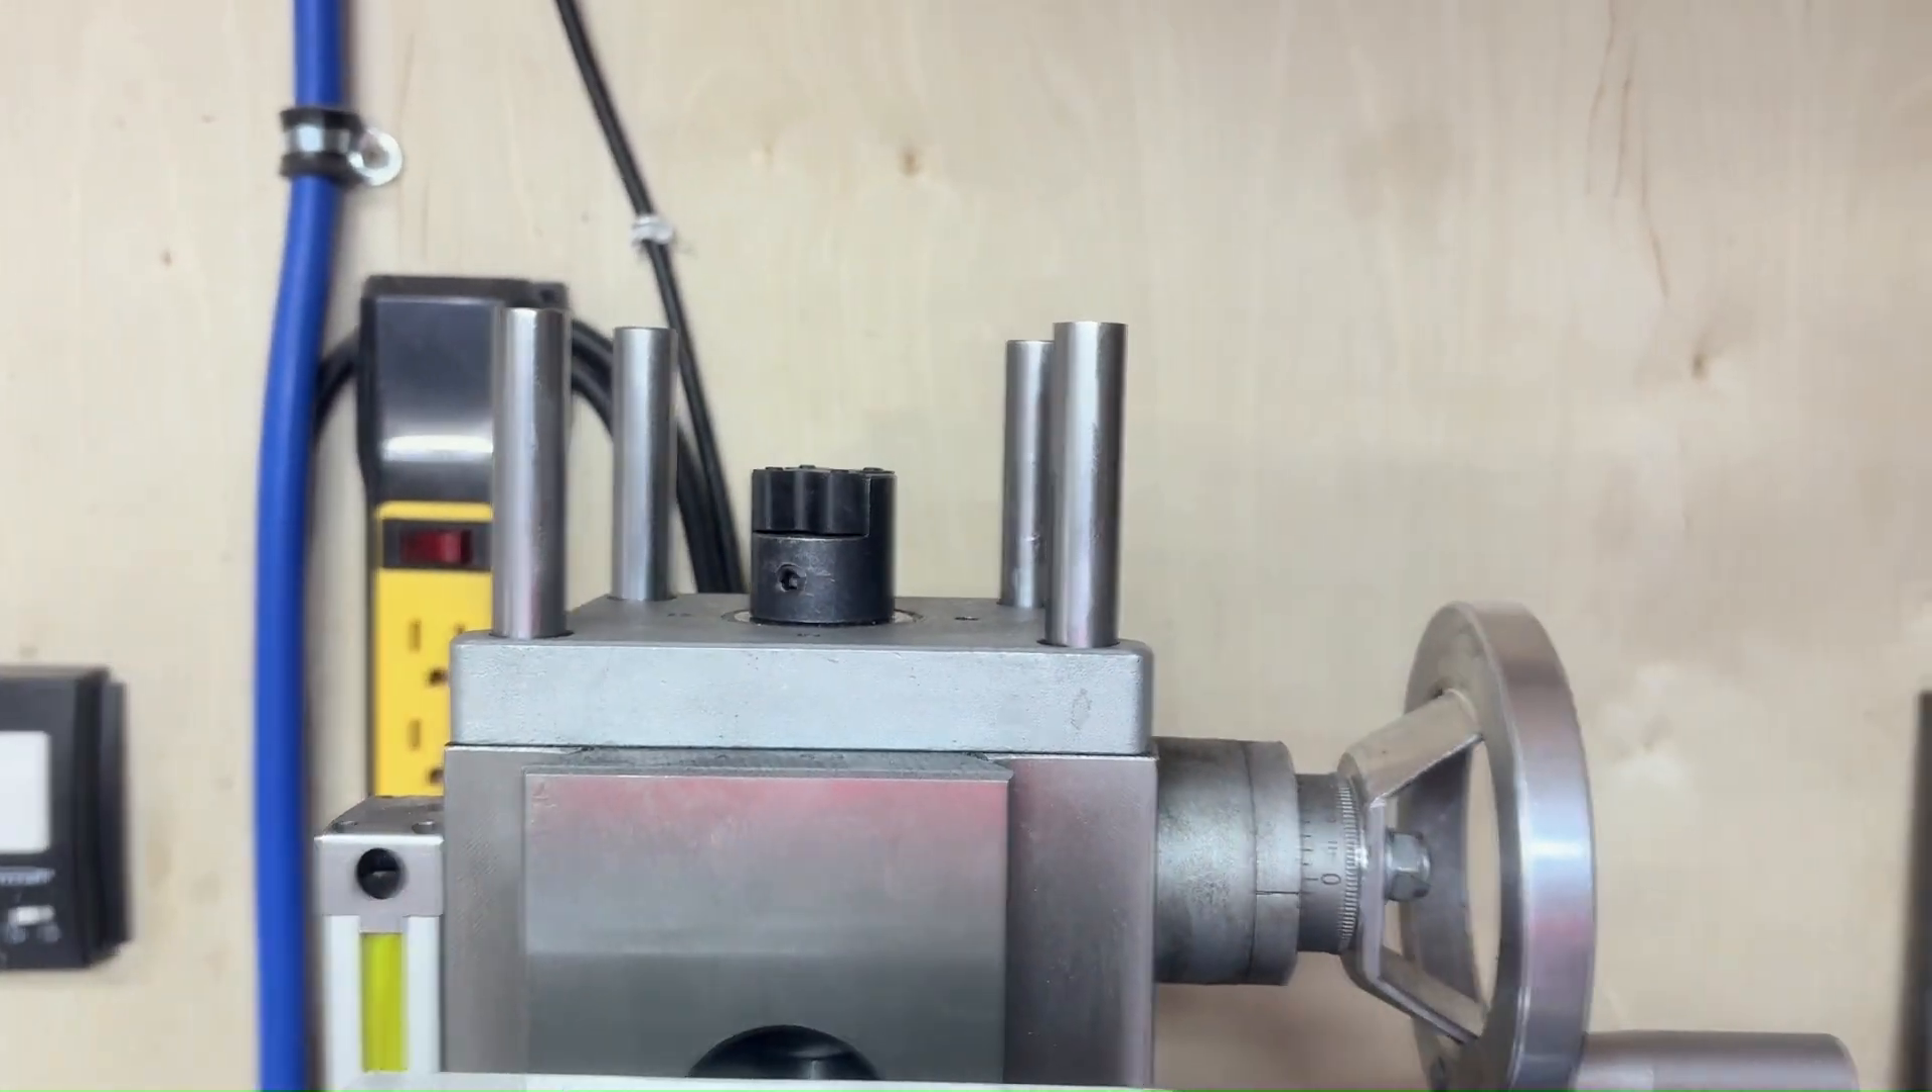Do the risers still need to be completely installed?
No.